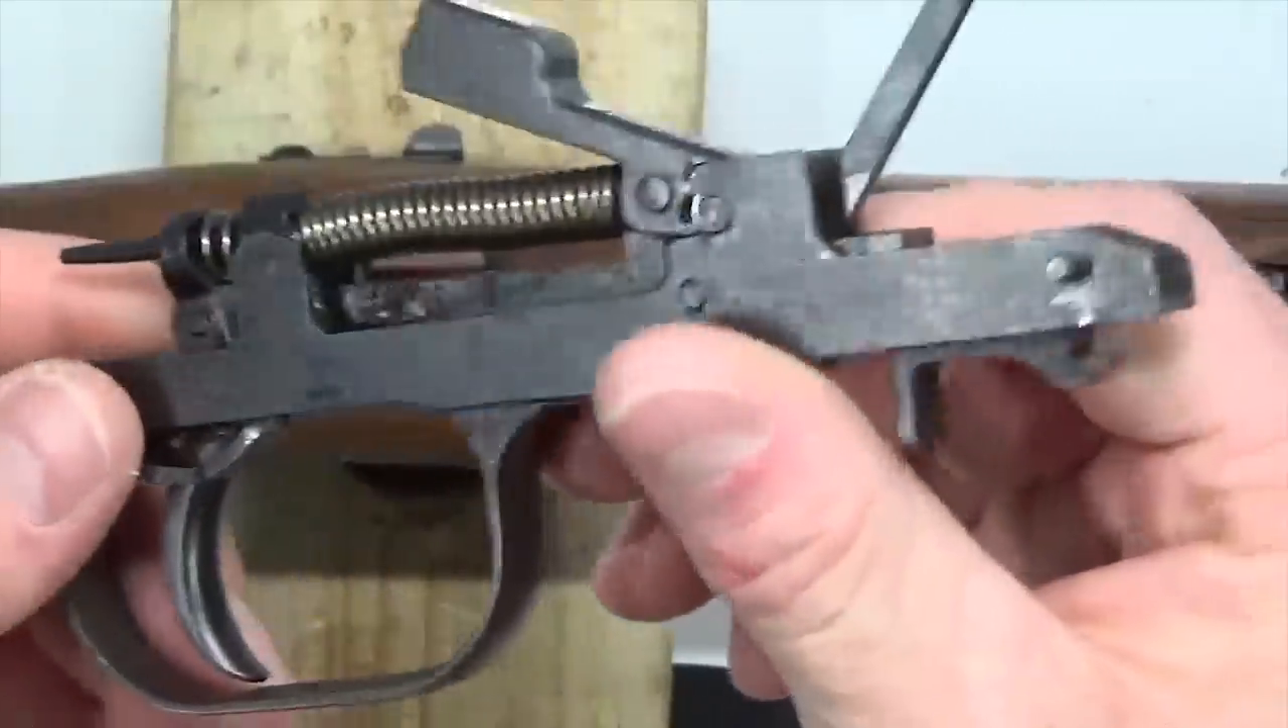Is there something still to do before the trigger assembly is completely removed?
No.